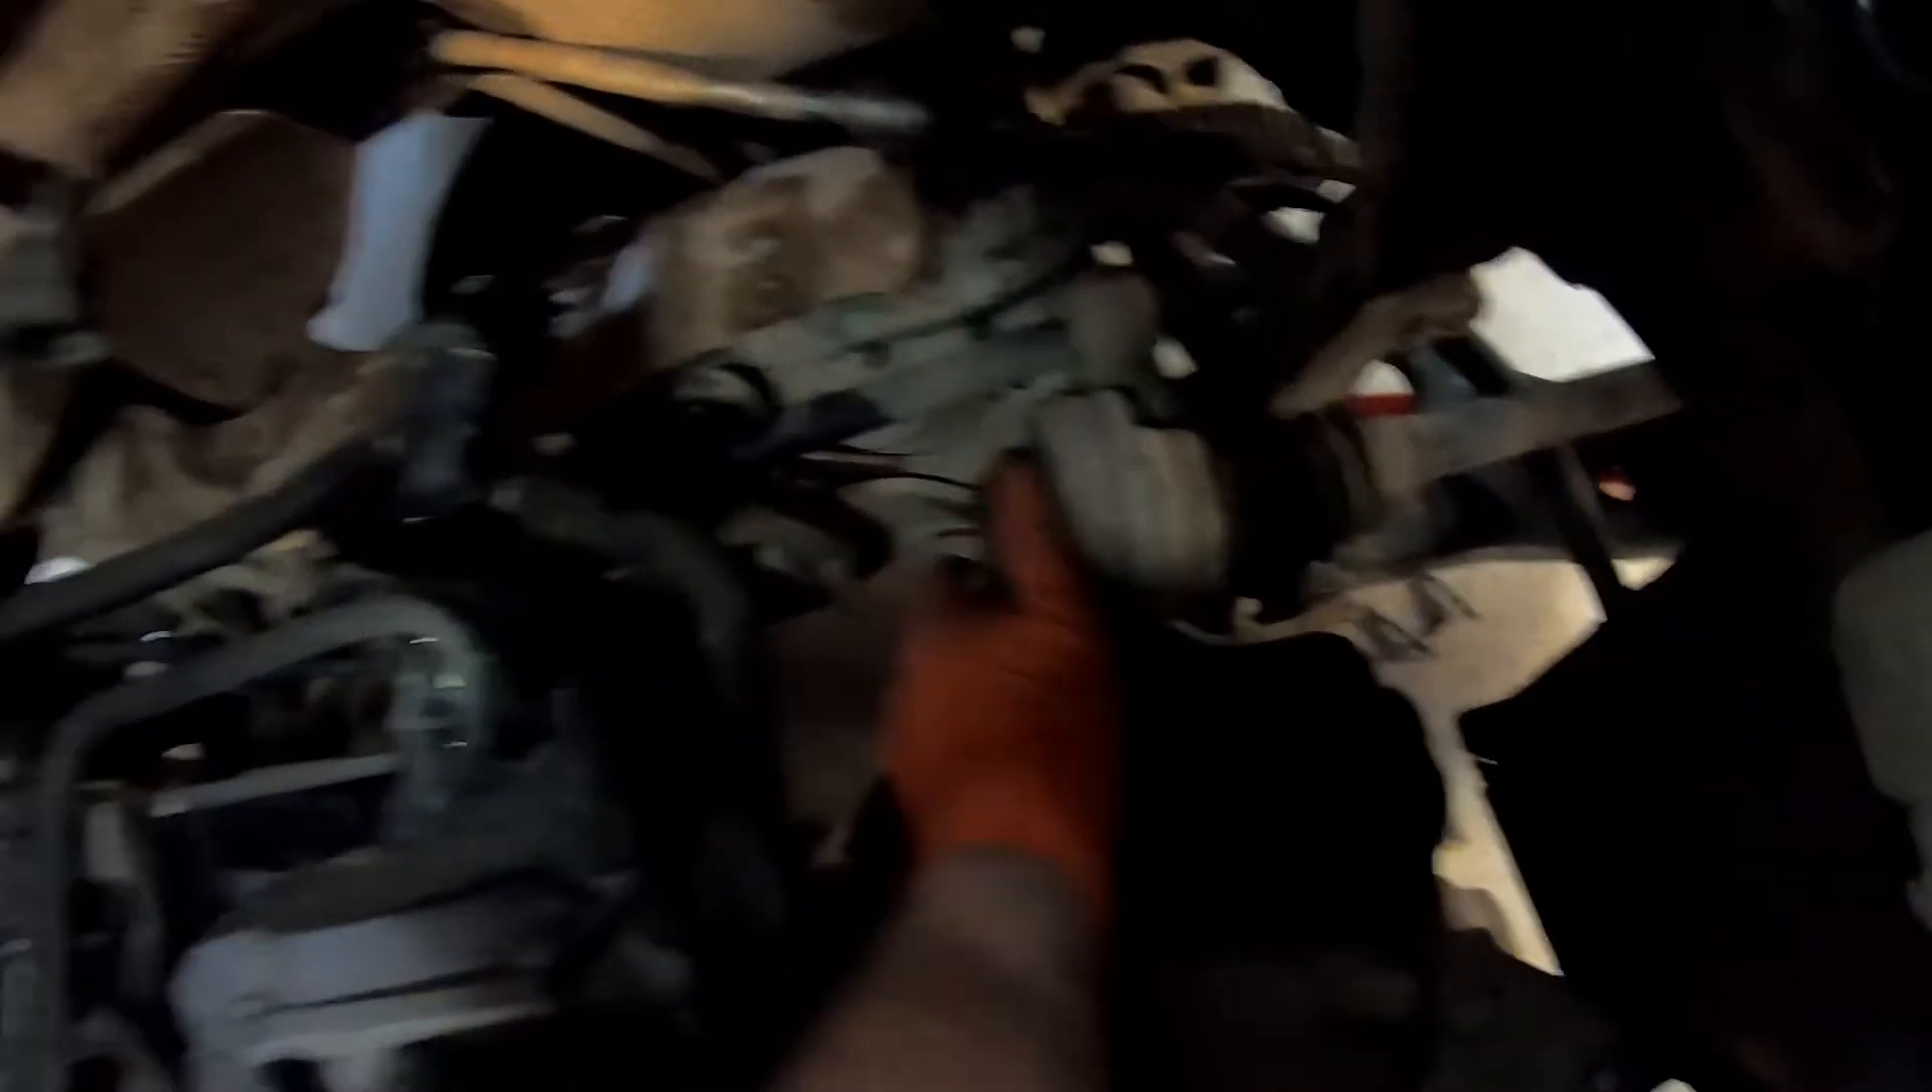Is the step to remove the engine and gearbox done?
No.